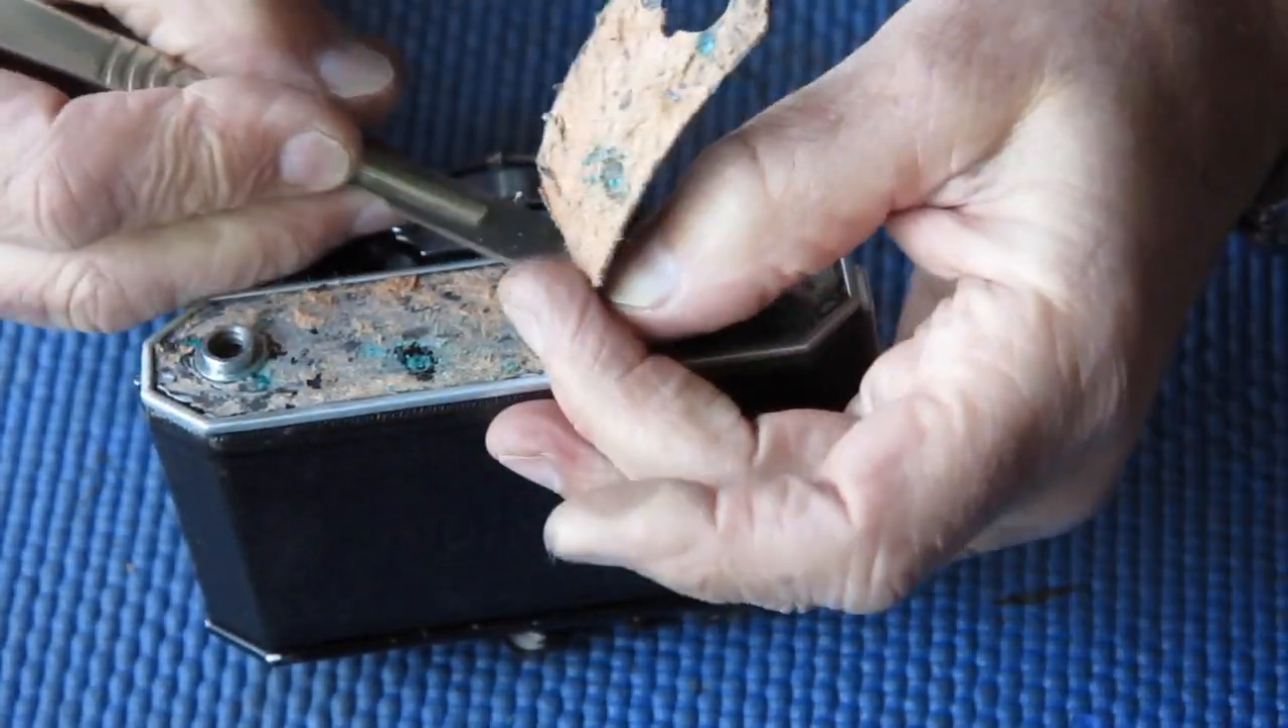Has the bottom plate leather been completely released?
No.